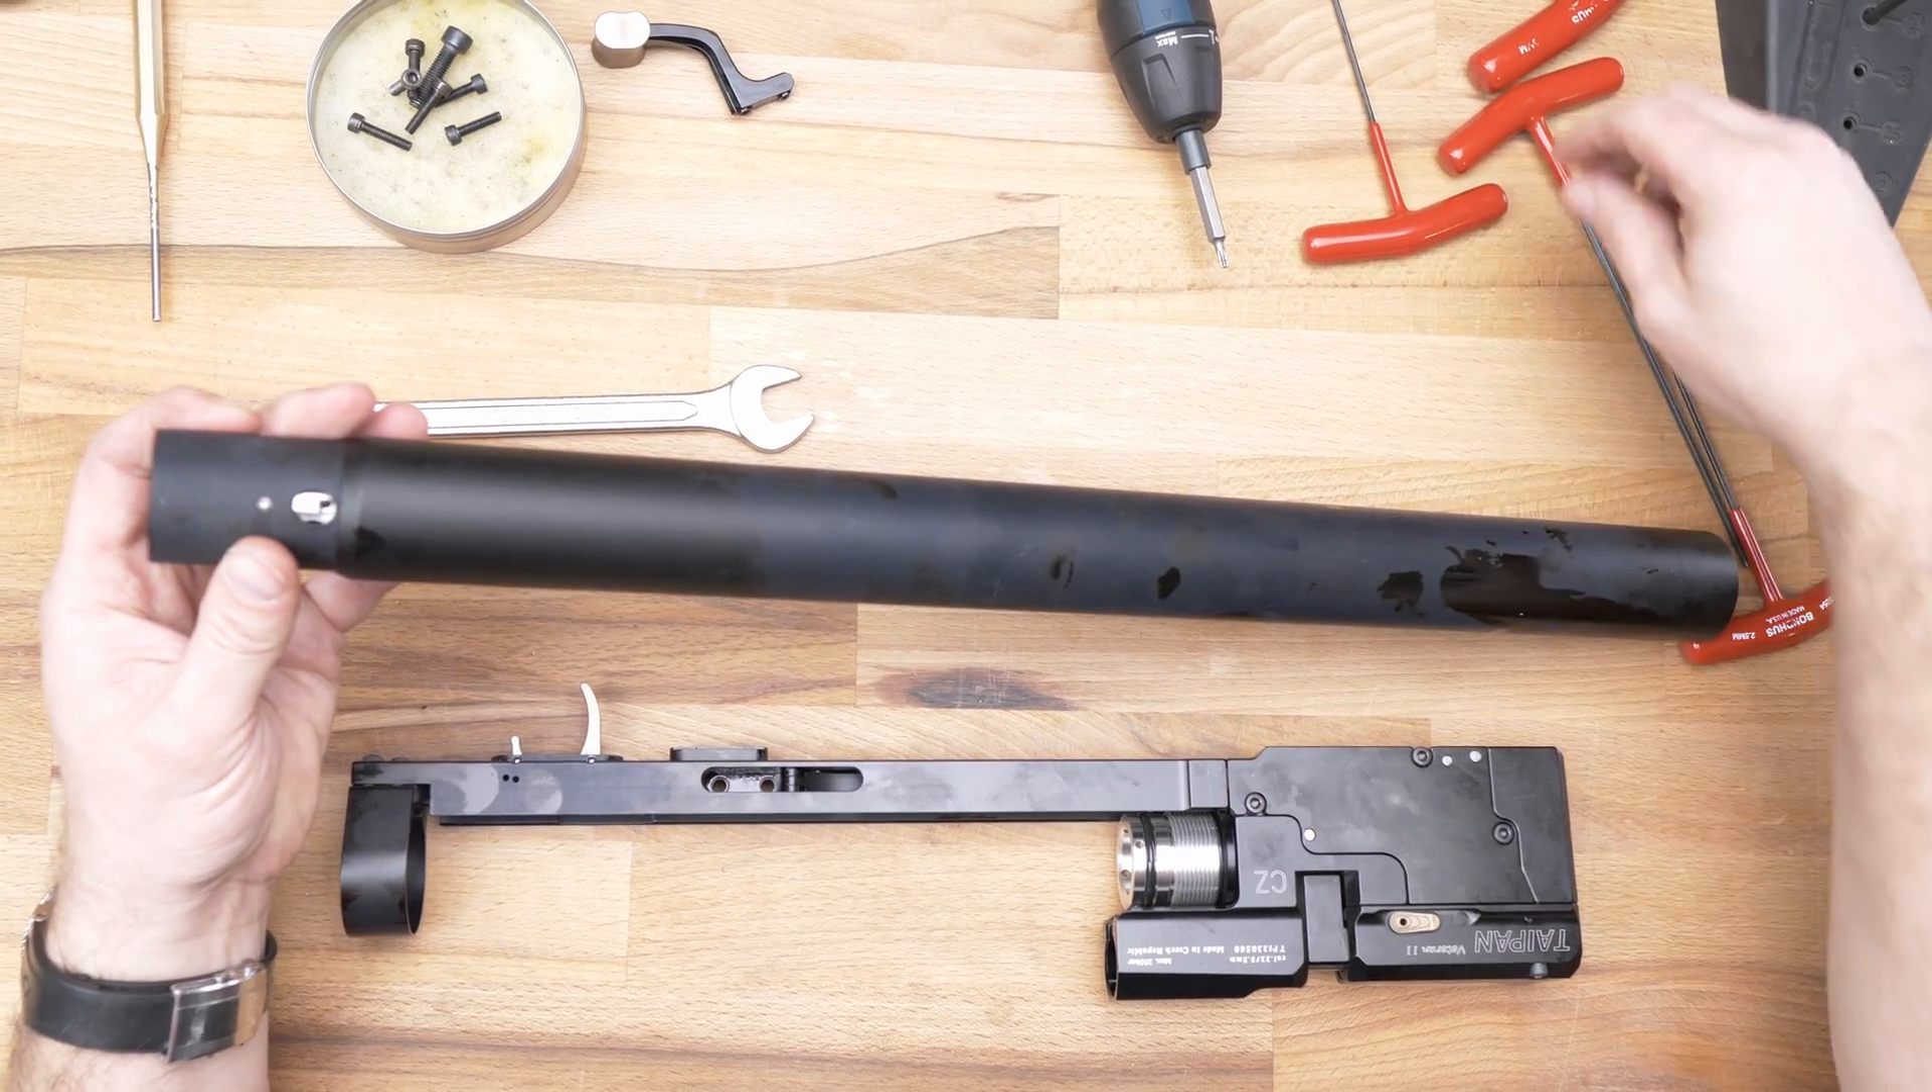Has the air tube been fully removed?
Yes.